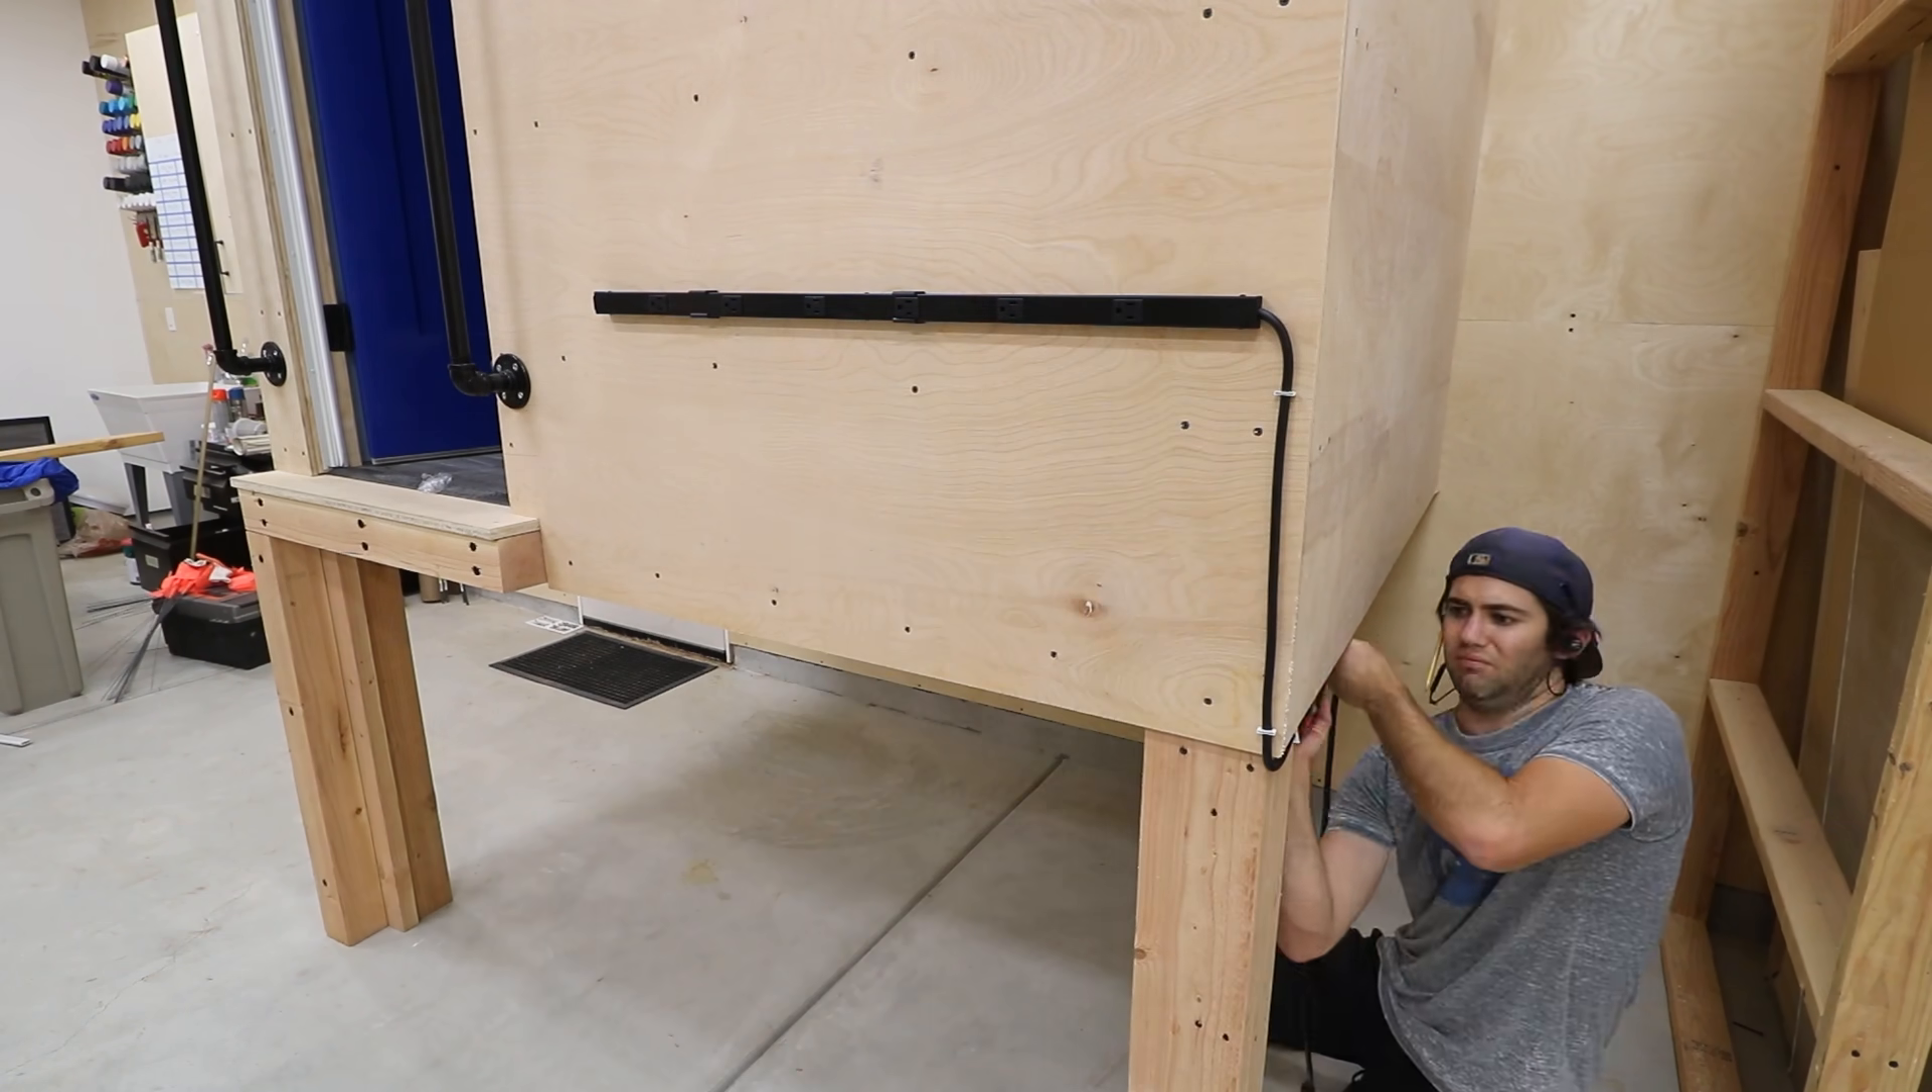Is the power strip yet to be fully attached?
No.